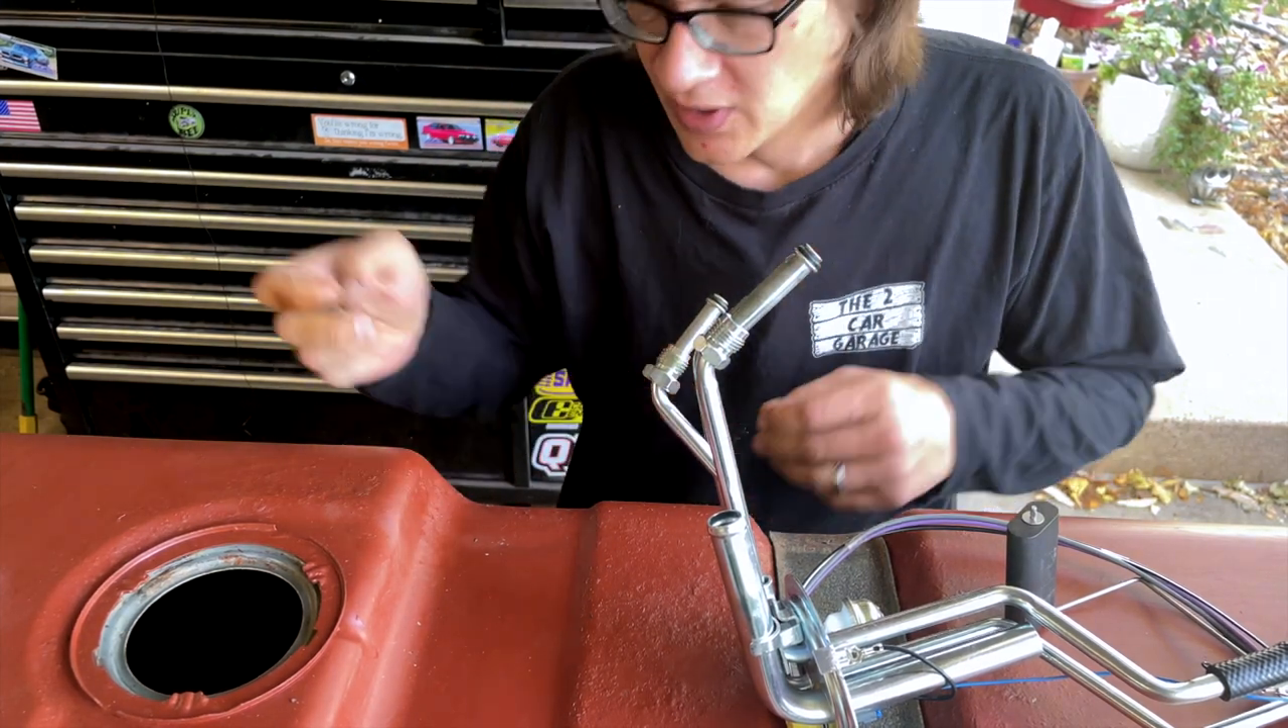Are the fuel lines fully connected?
No.